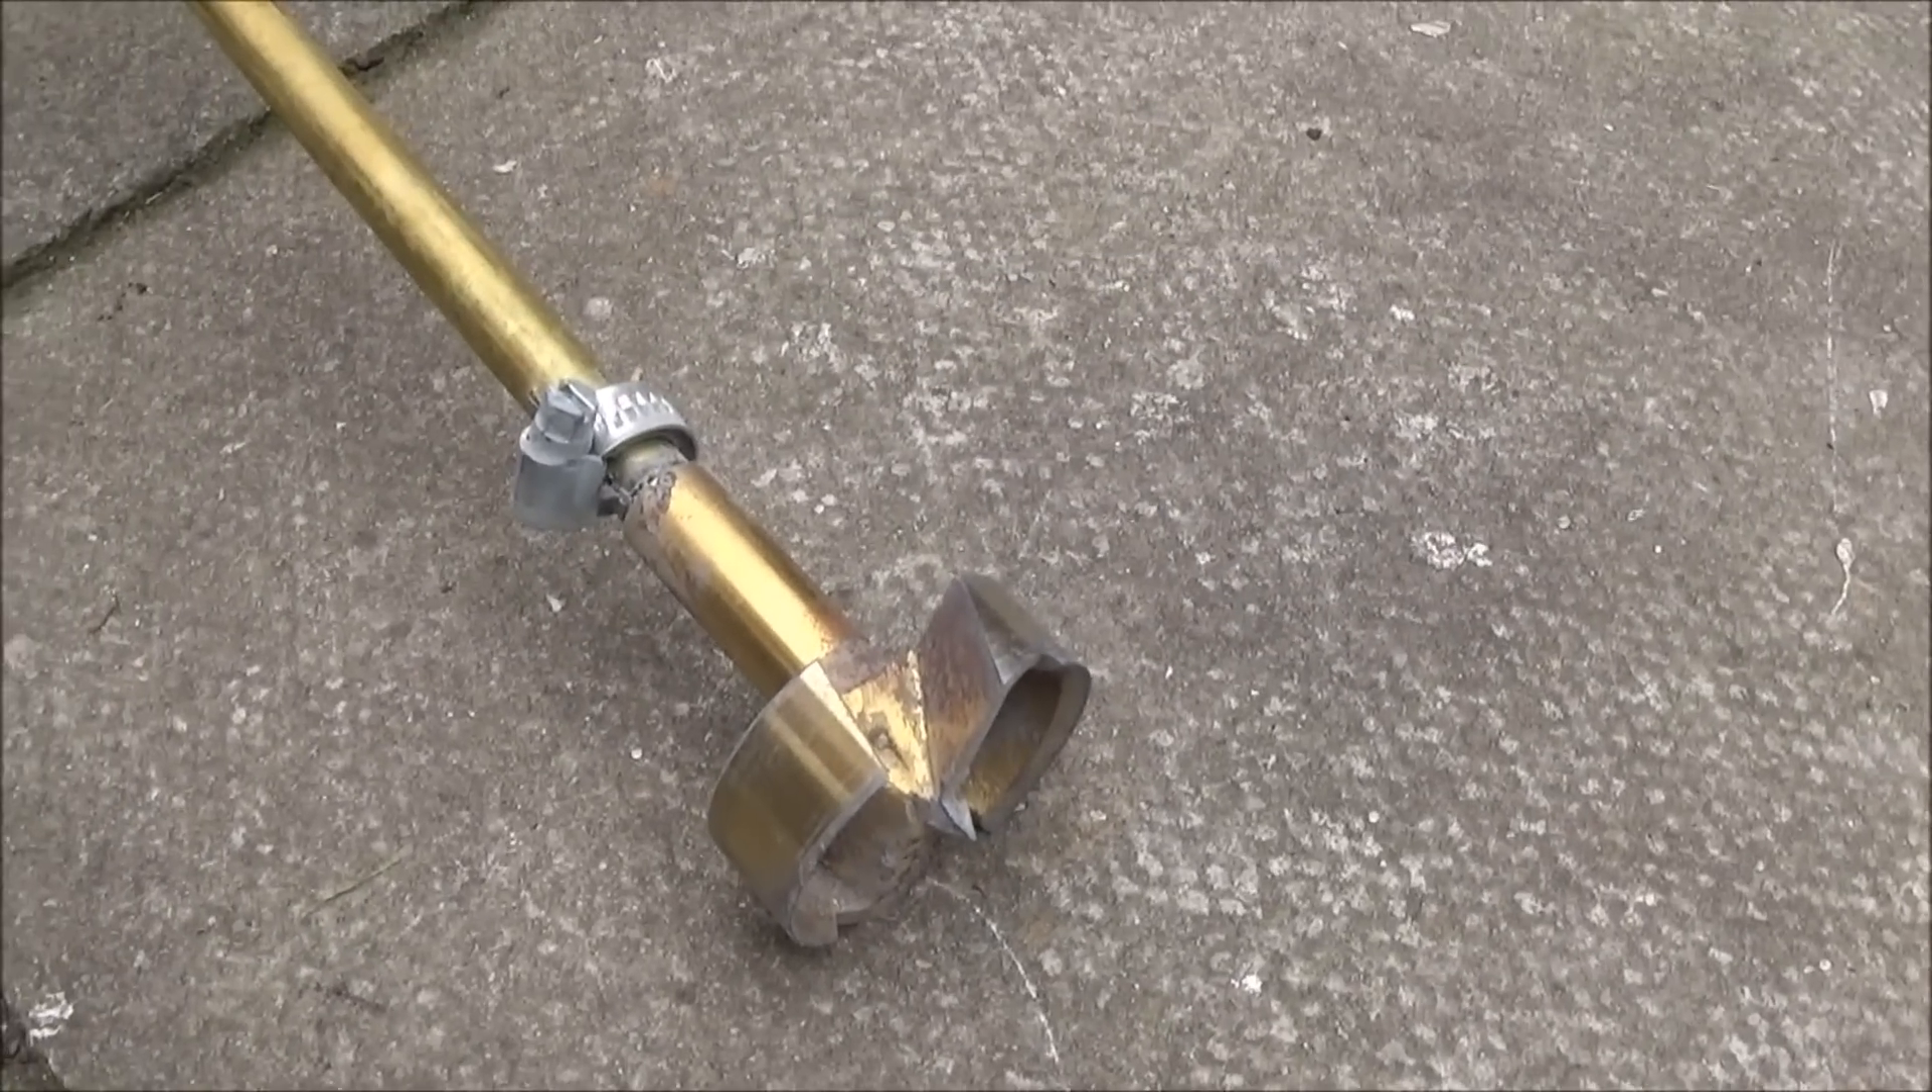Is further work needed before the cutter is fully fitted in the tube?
No.